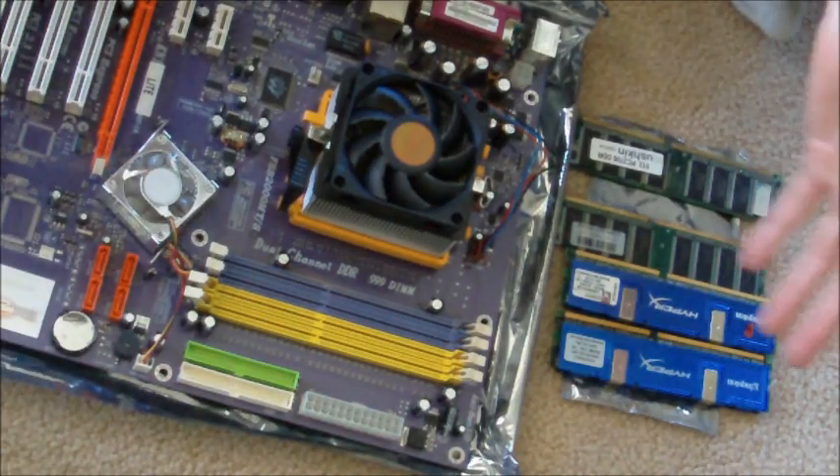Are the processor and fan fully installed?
Yes.